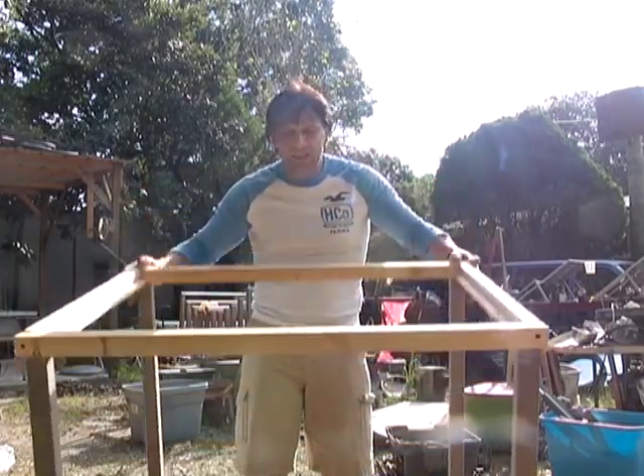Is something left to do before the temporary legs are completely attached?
No.